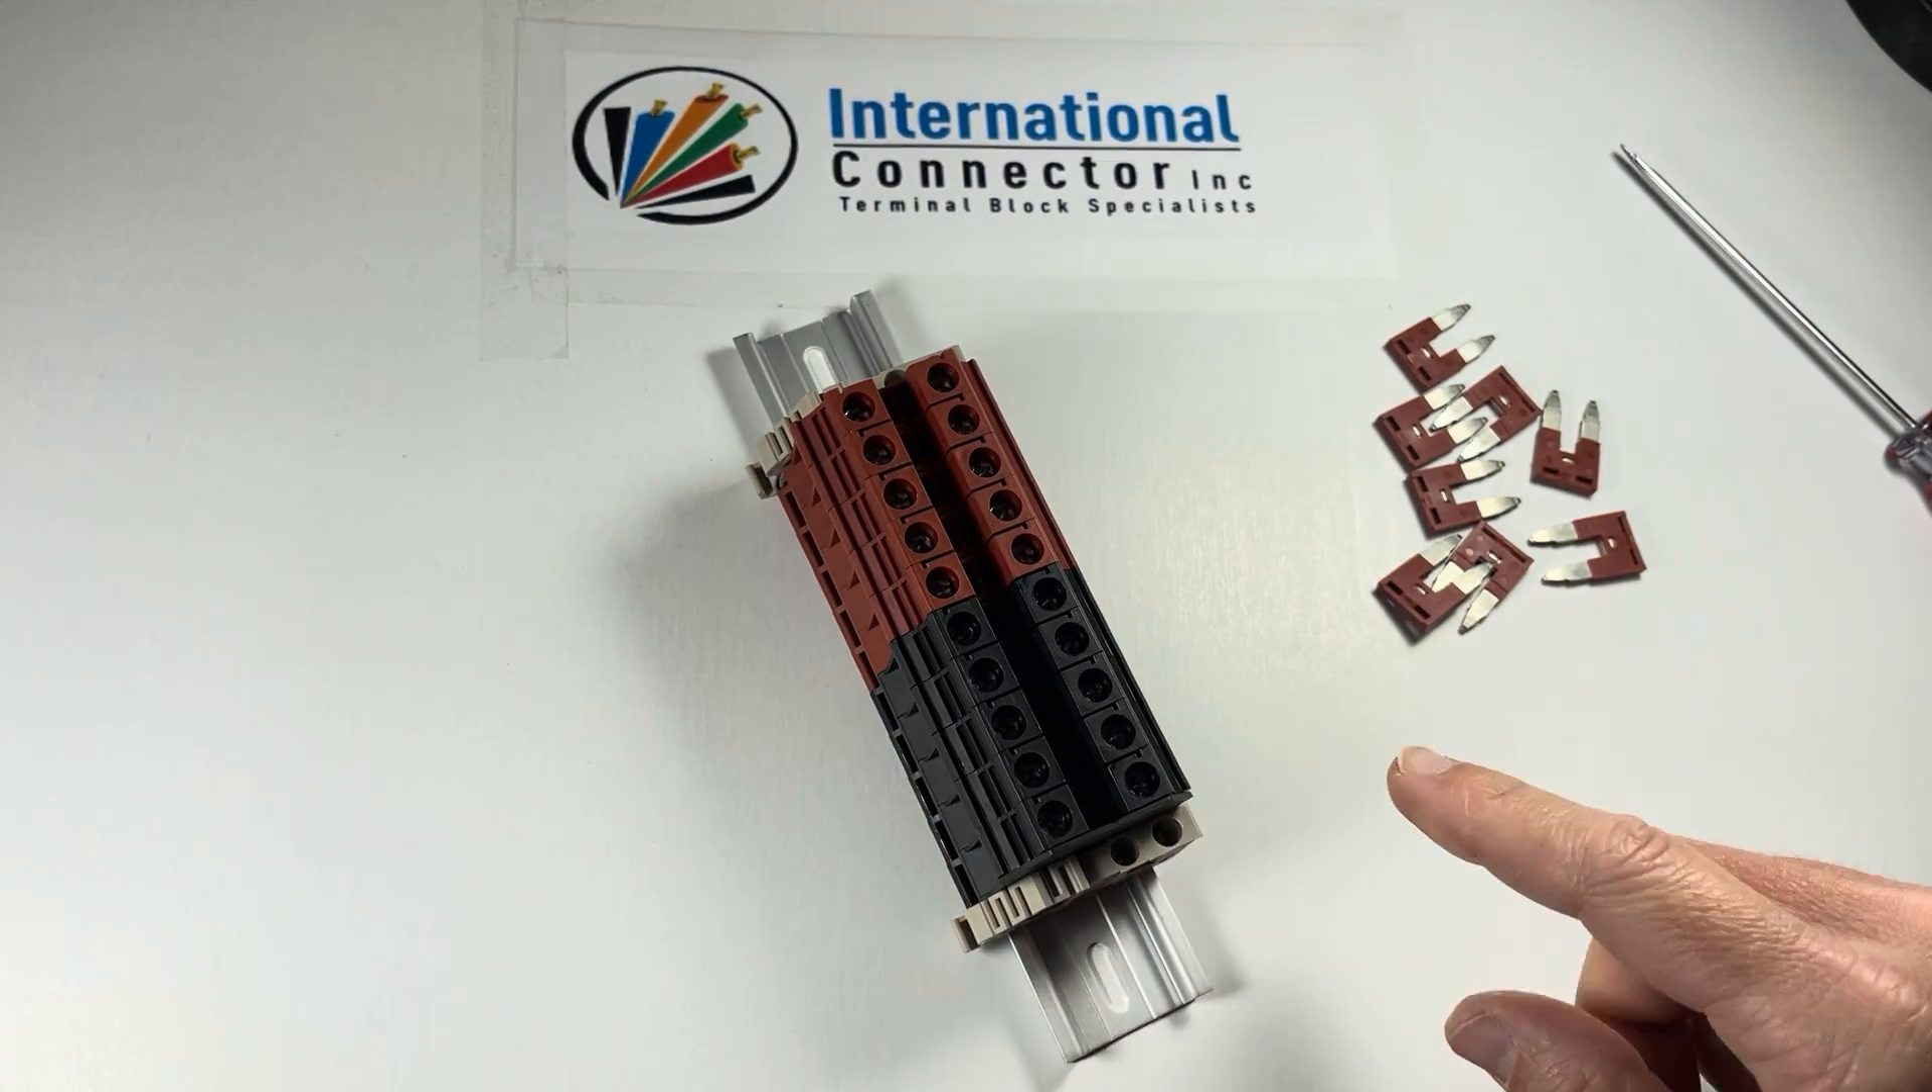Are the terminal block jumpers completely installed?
No.